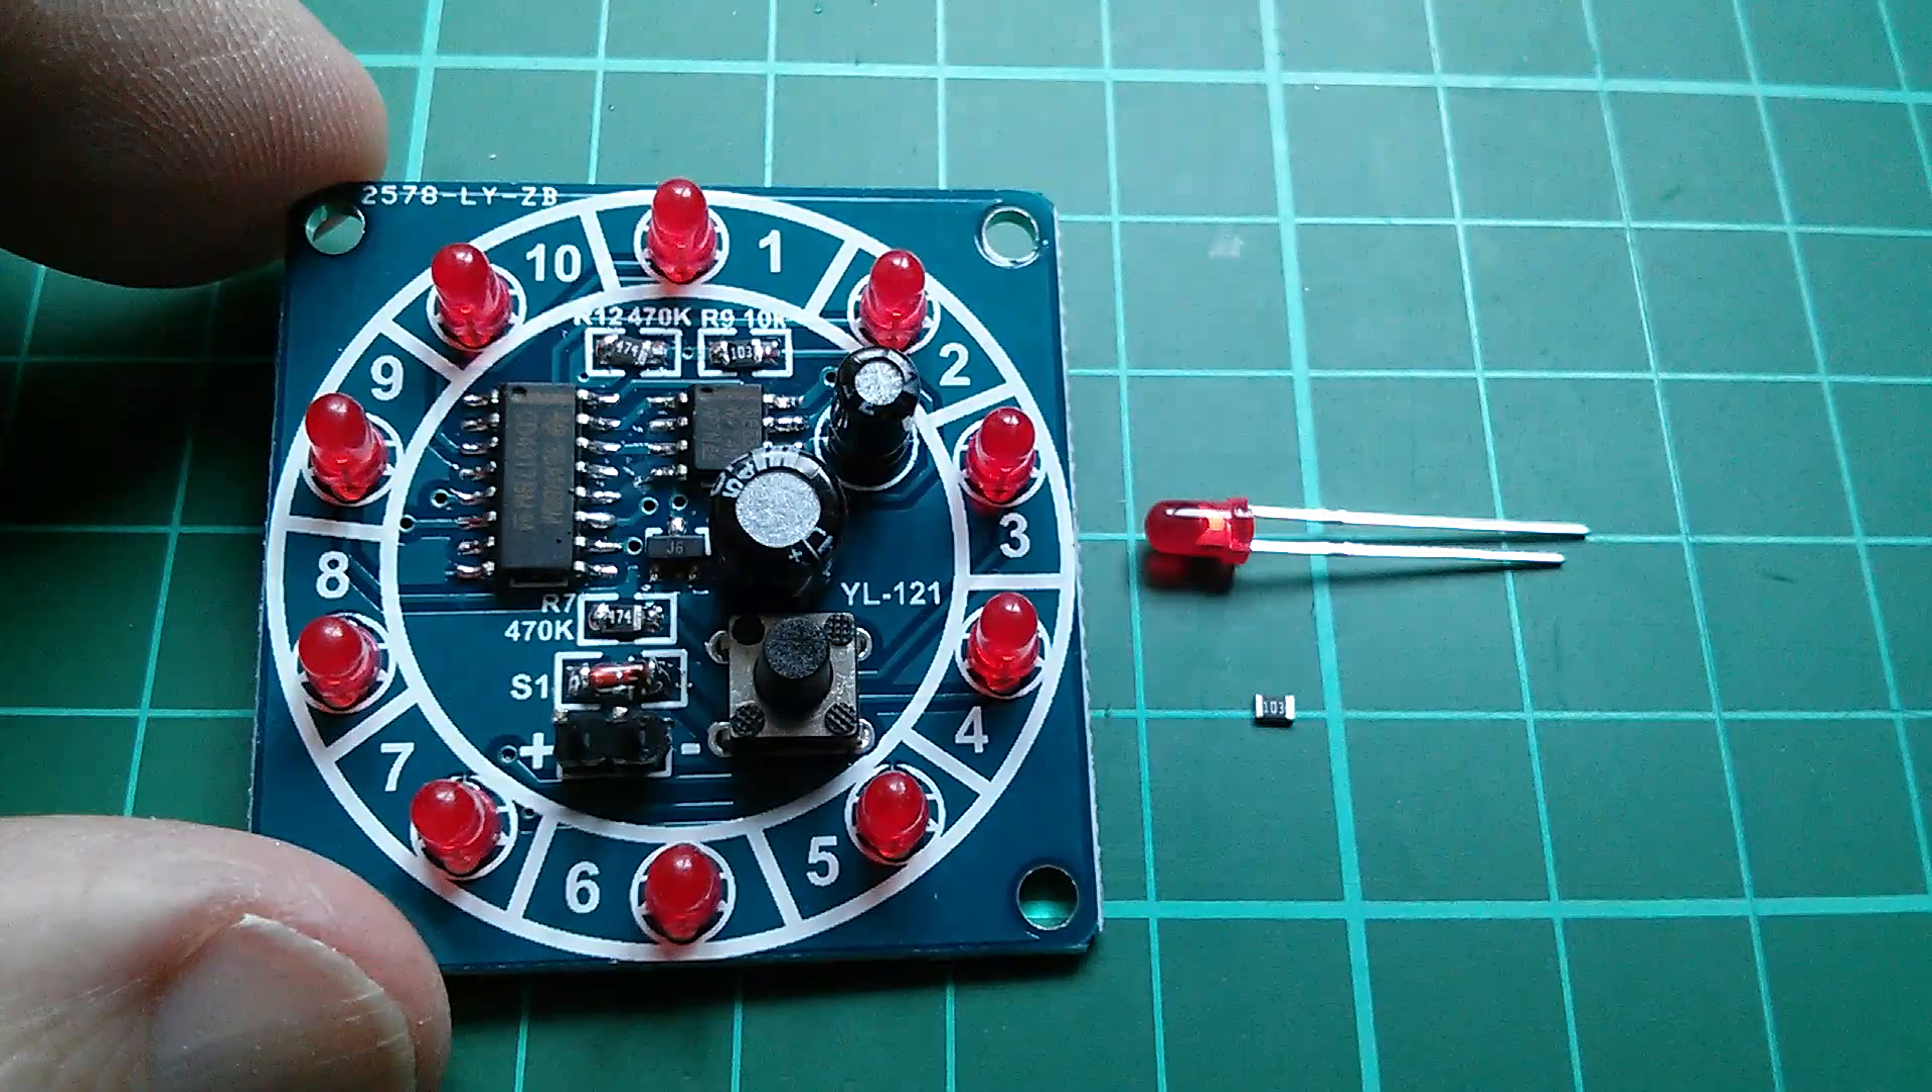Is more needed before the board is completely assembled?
No.